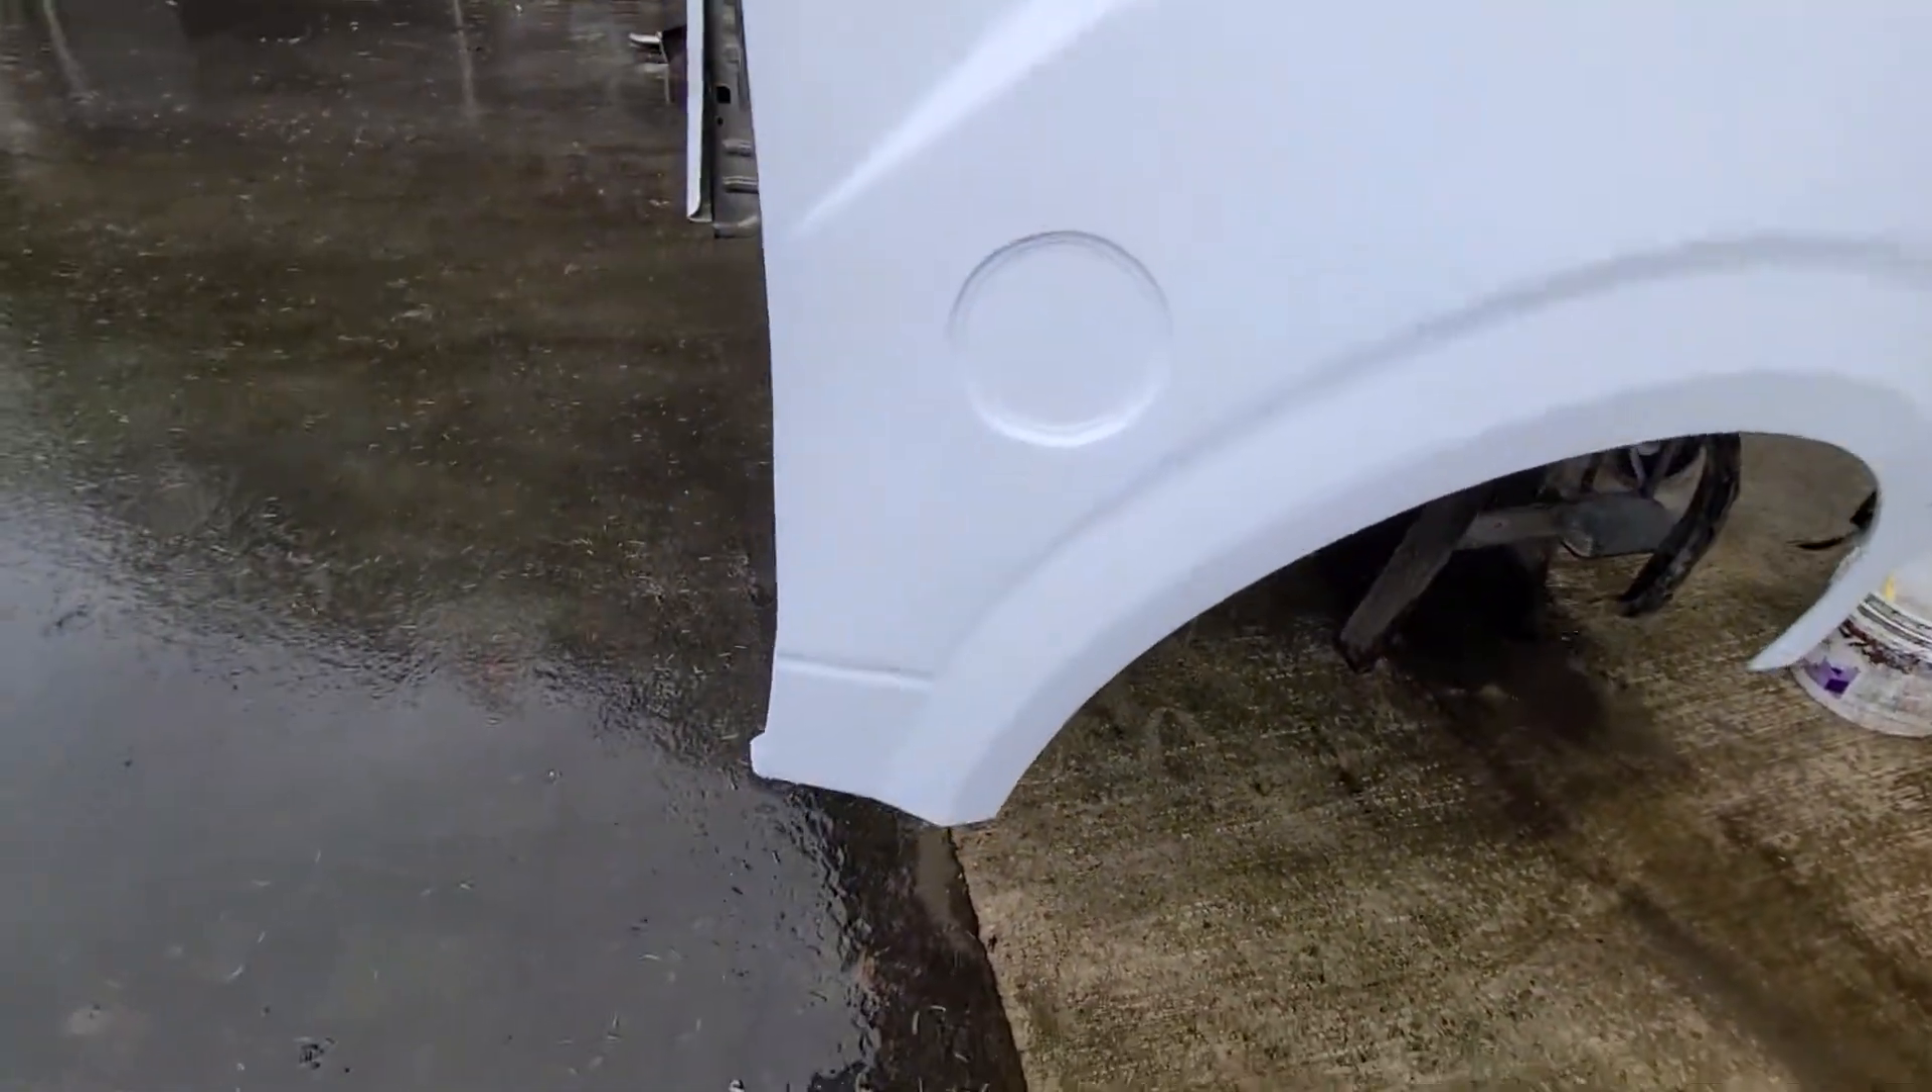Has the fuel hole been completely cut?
No.